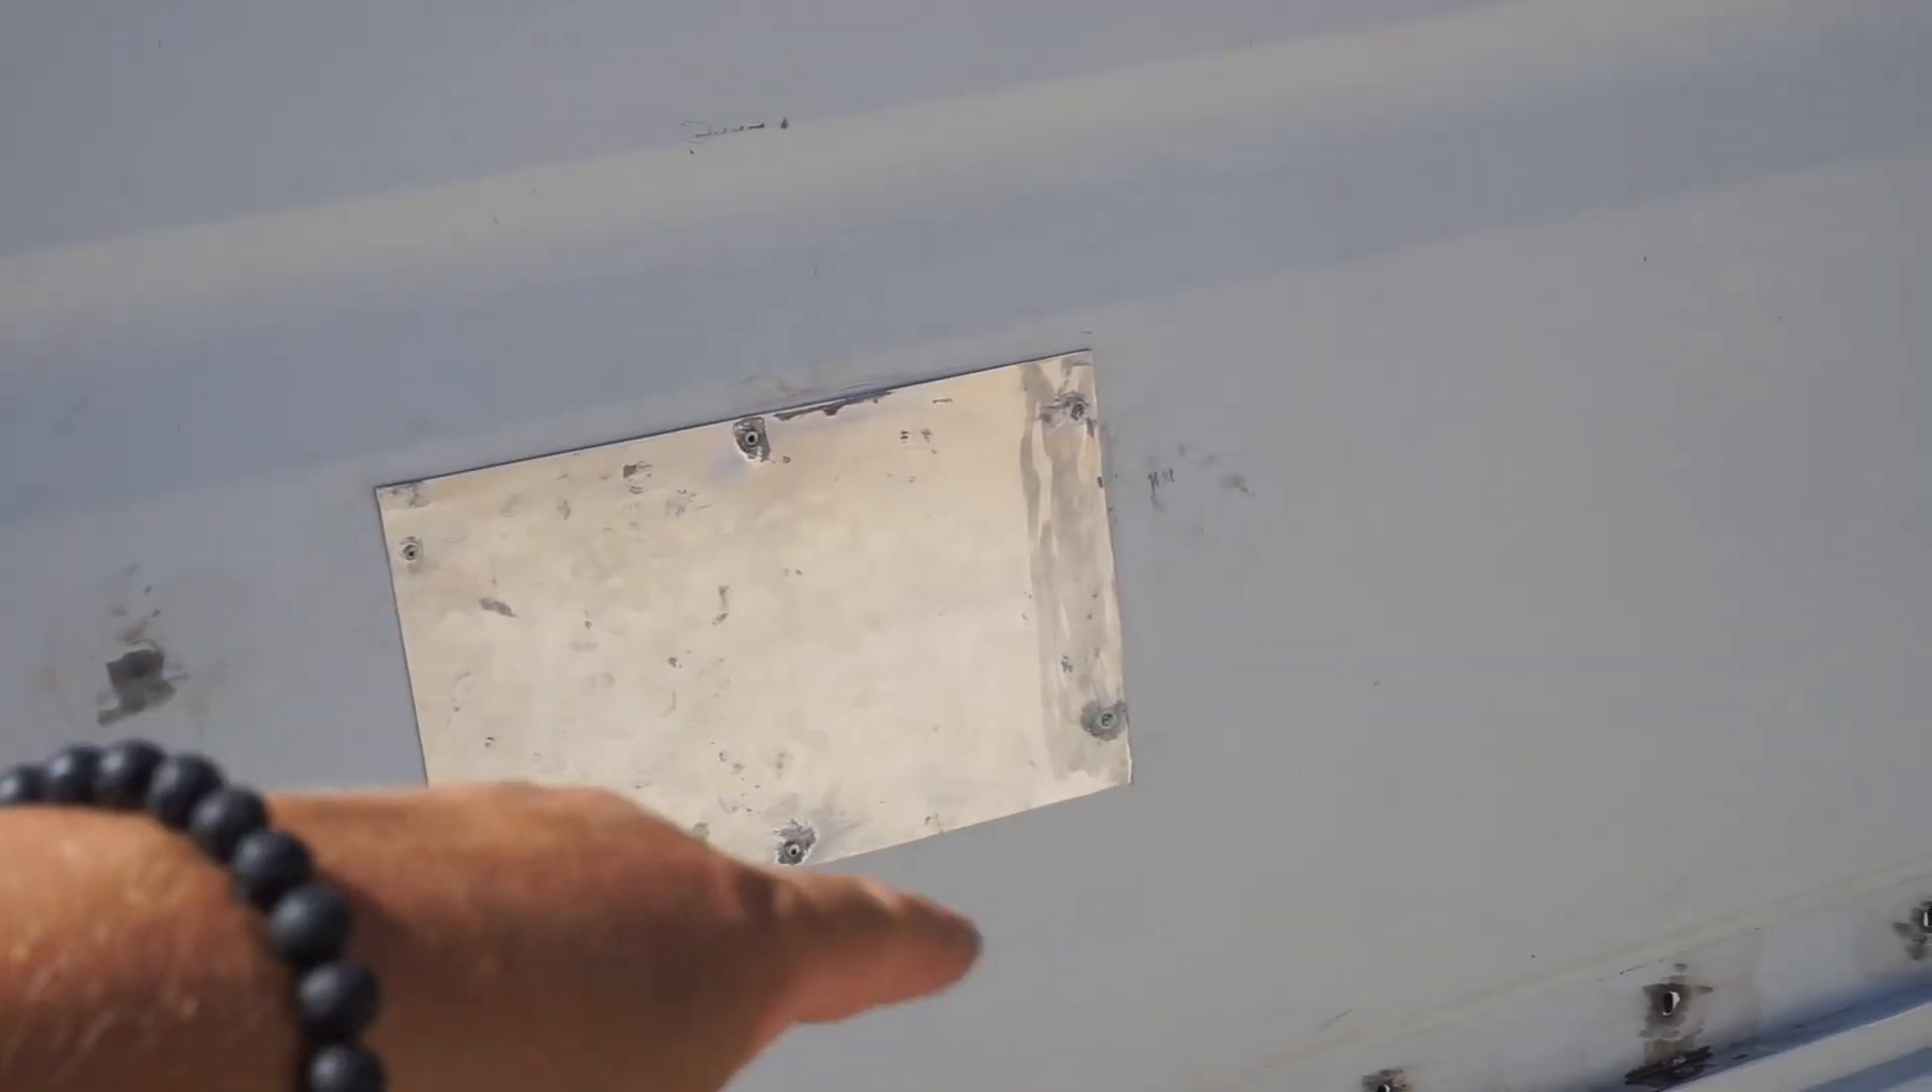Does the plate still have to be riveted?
No.